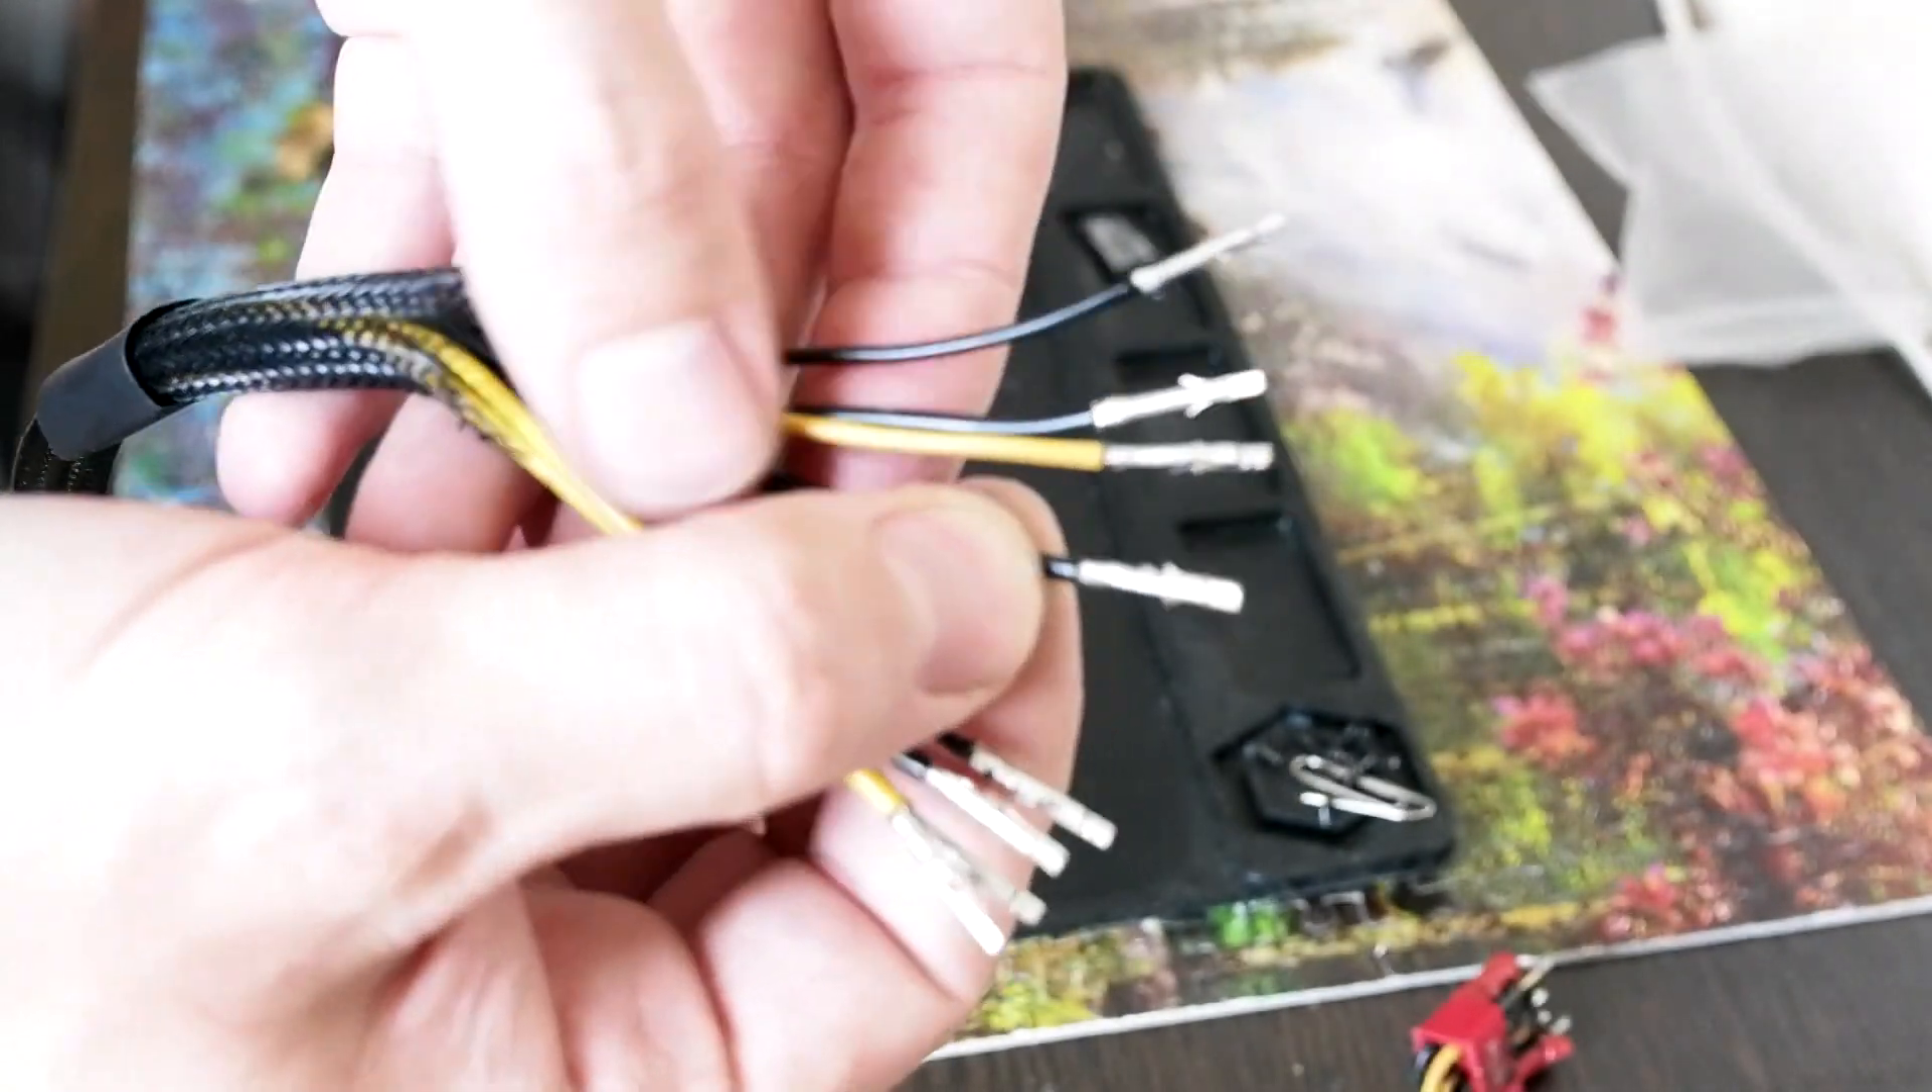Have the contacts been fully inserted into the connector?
No.